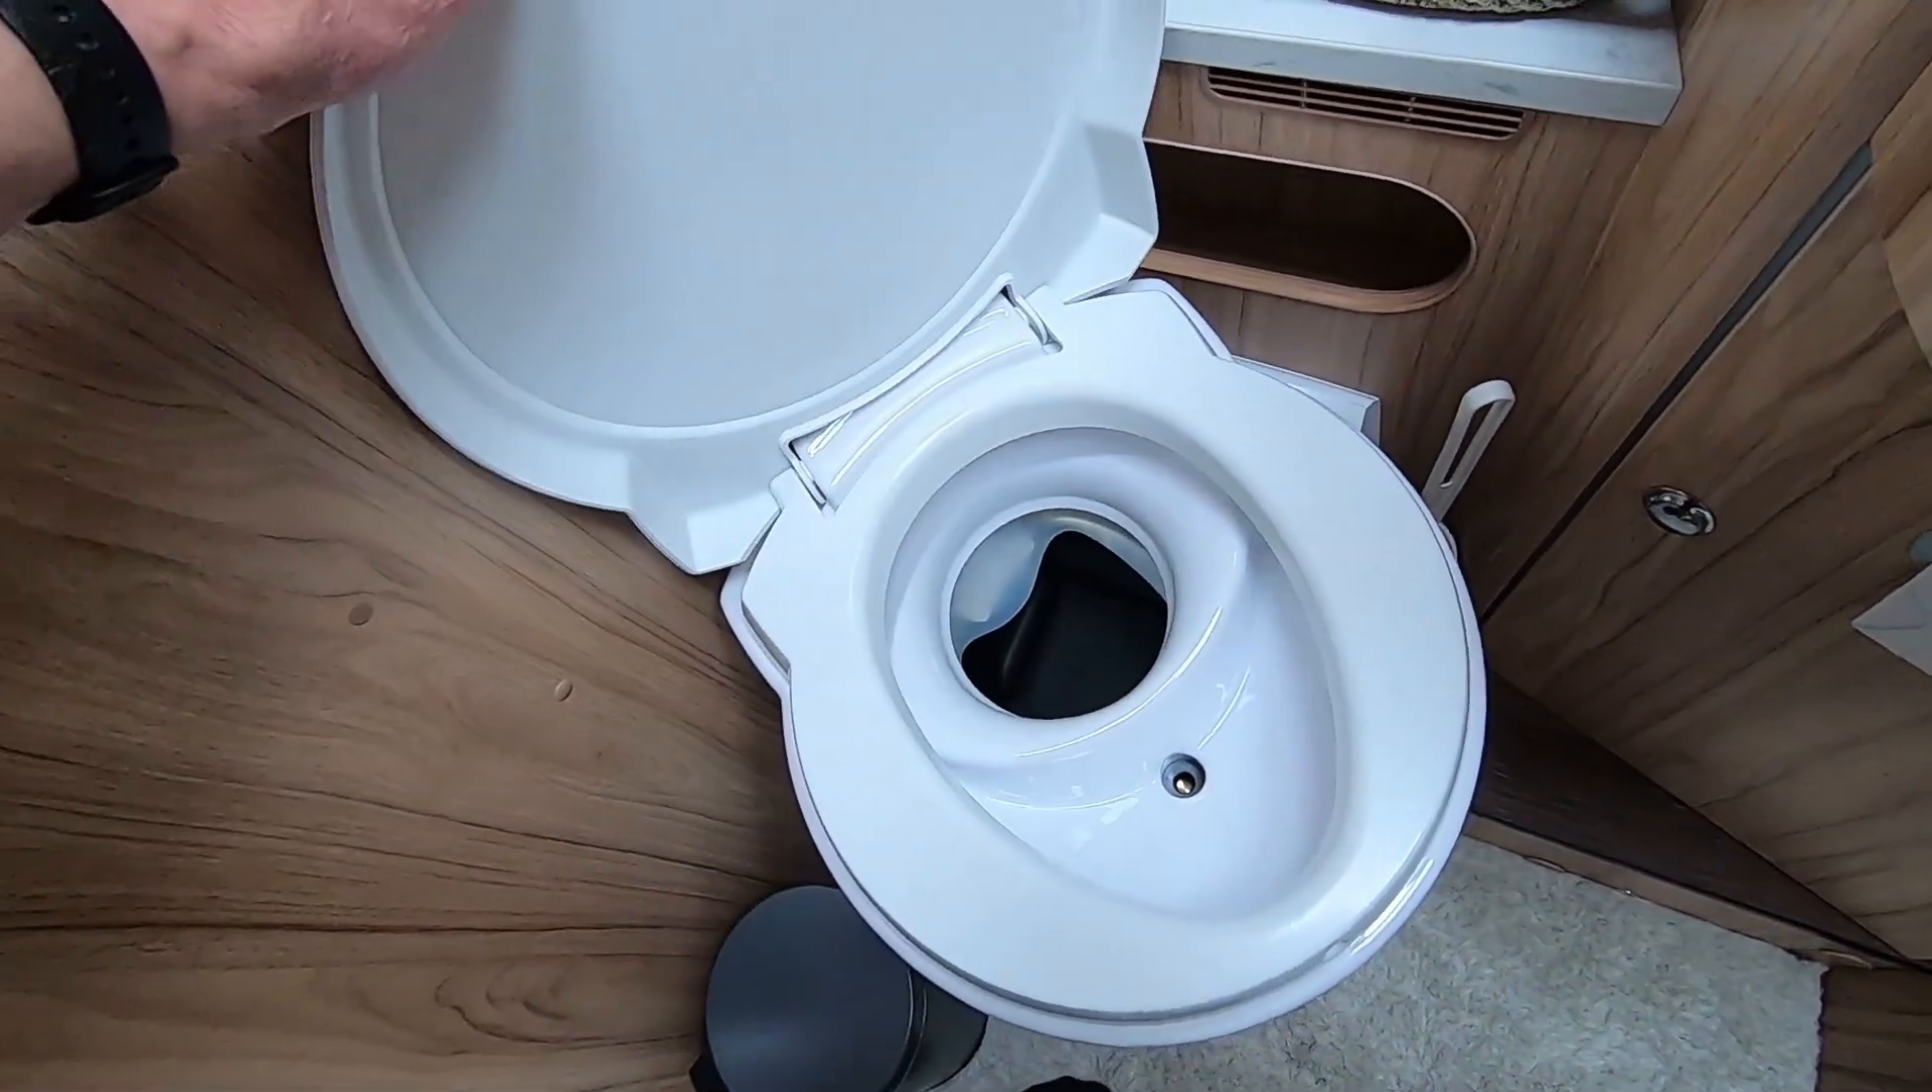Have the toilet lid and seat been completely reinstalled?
Yes.